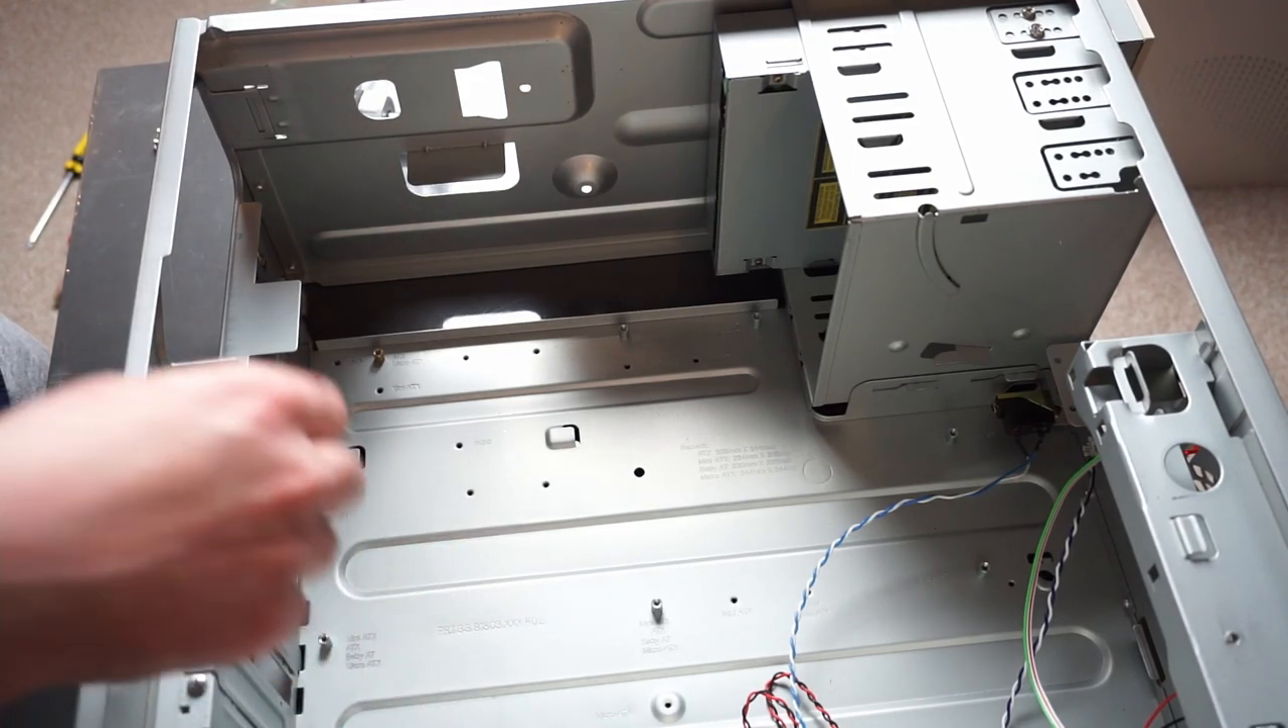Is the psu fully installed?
No.